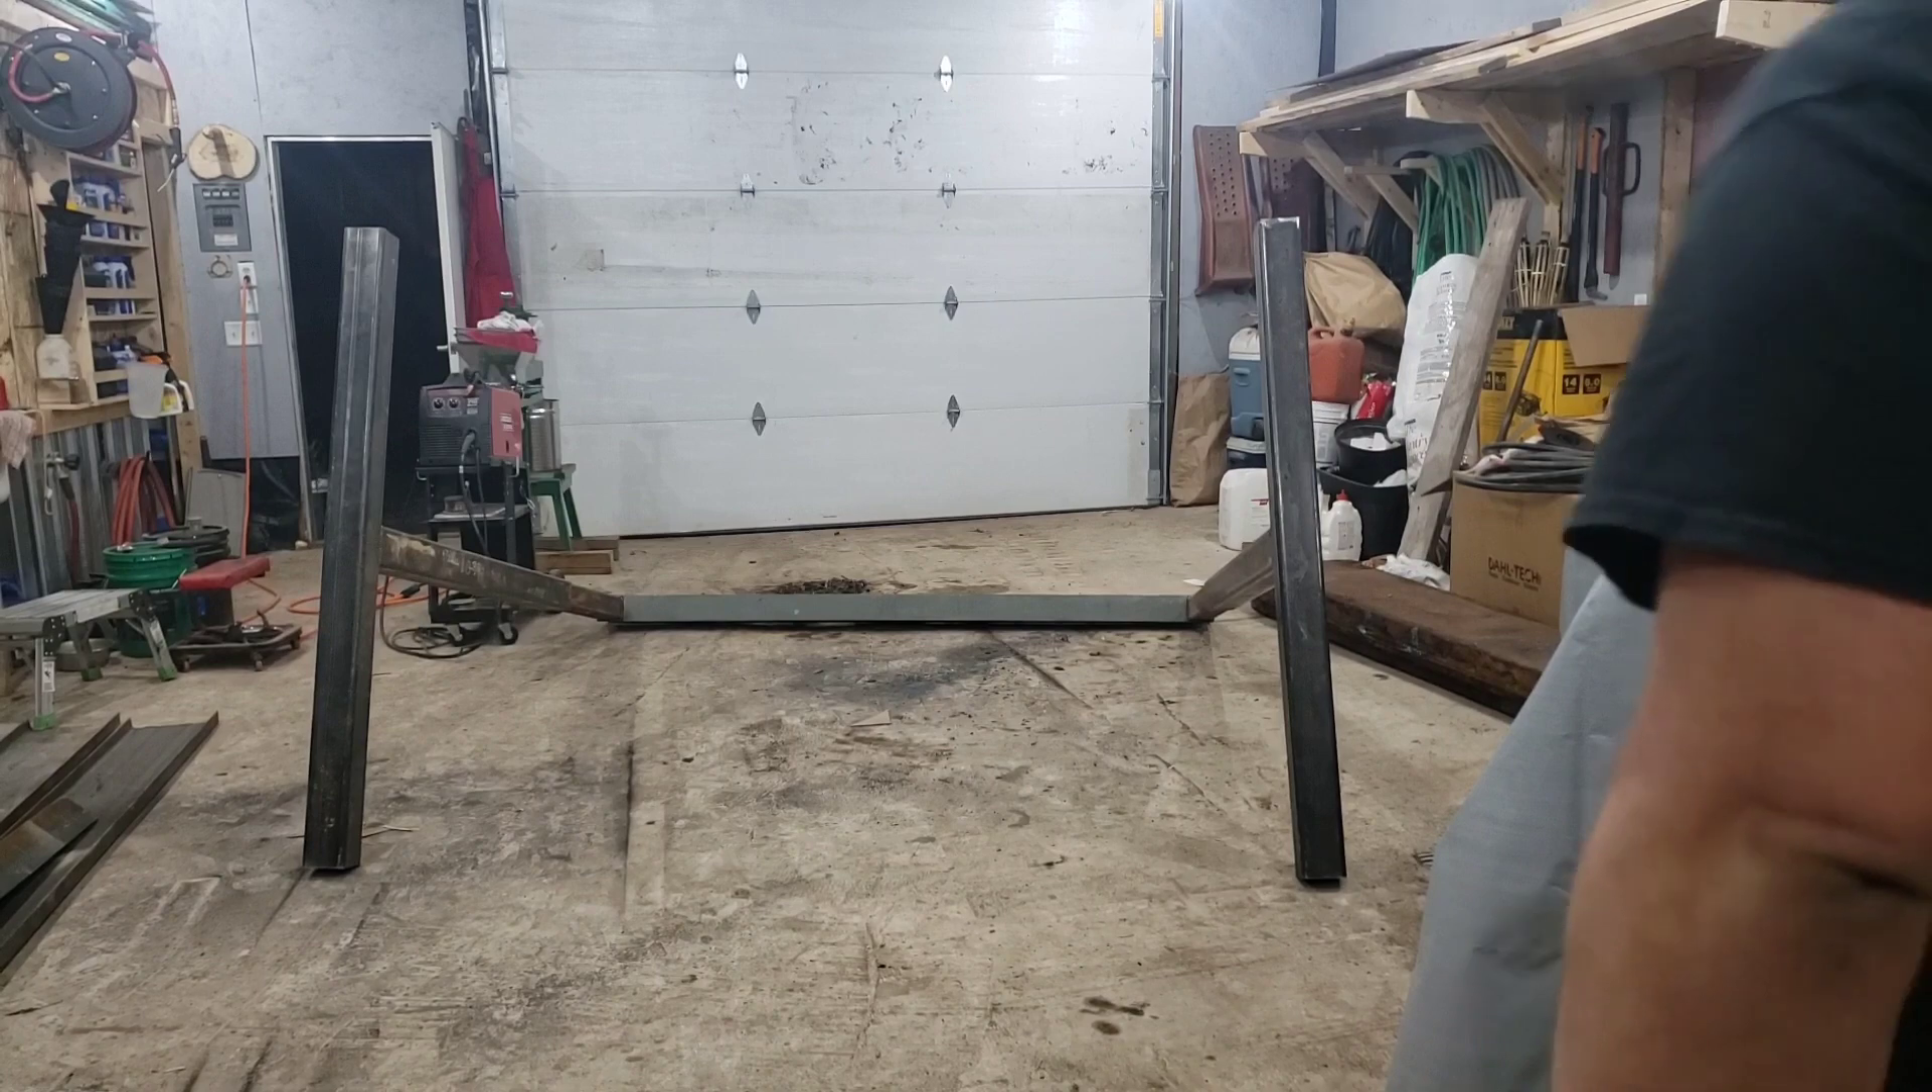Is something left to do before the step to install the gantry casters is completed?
Yes.